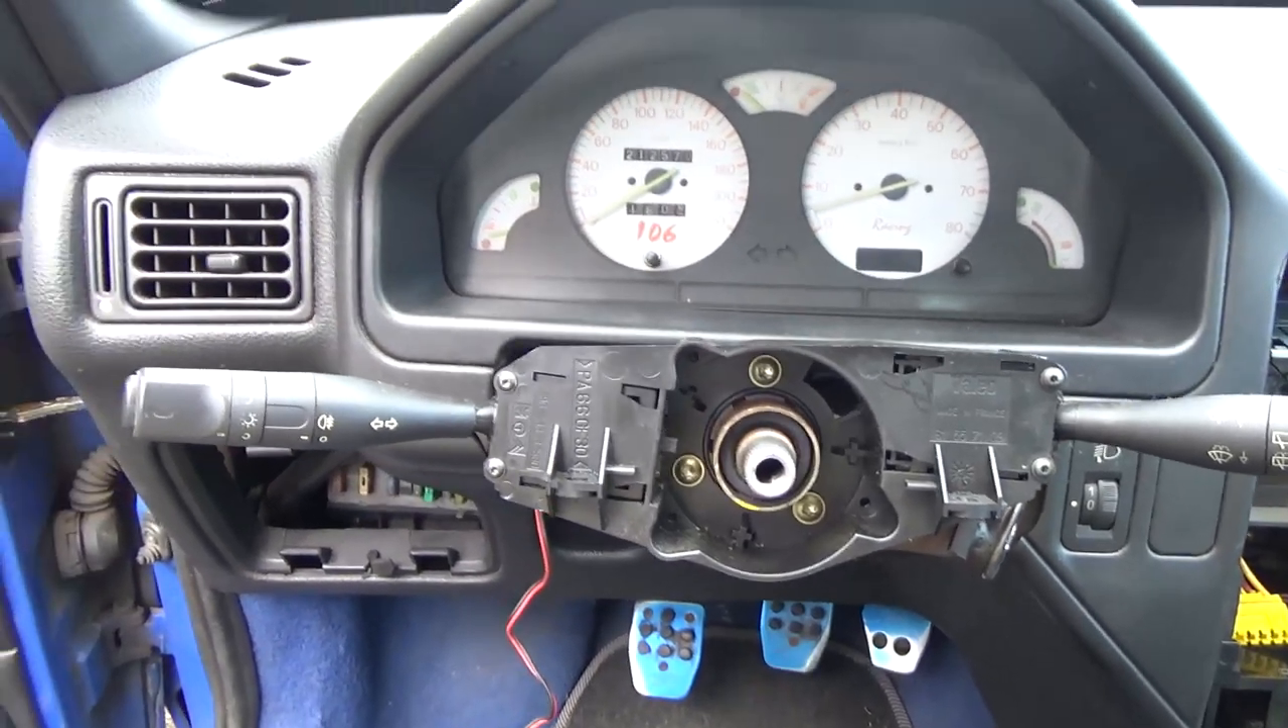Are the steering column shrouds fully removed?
Yes.